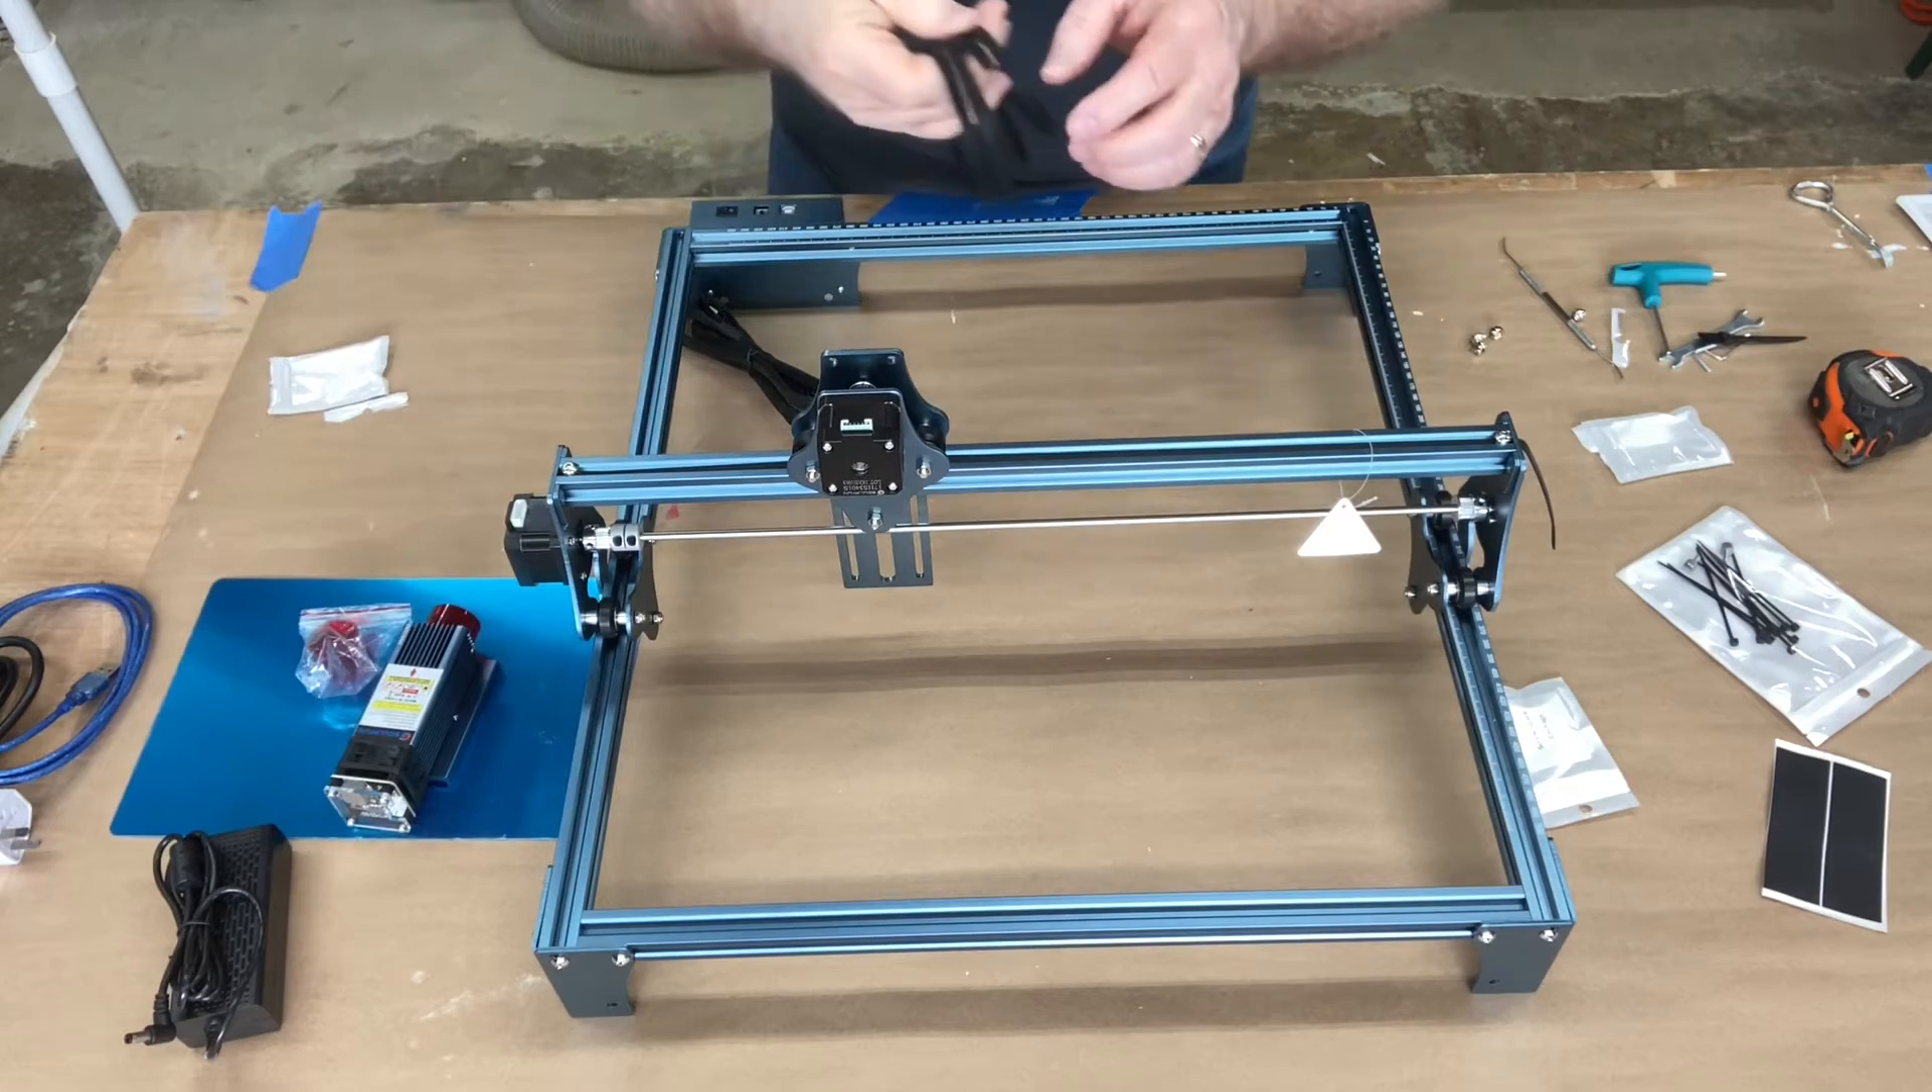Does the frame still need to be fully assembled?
No.